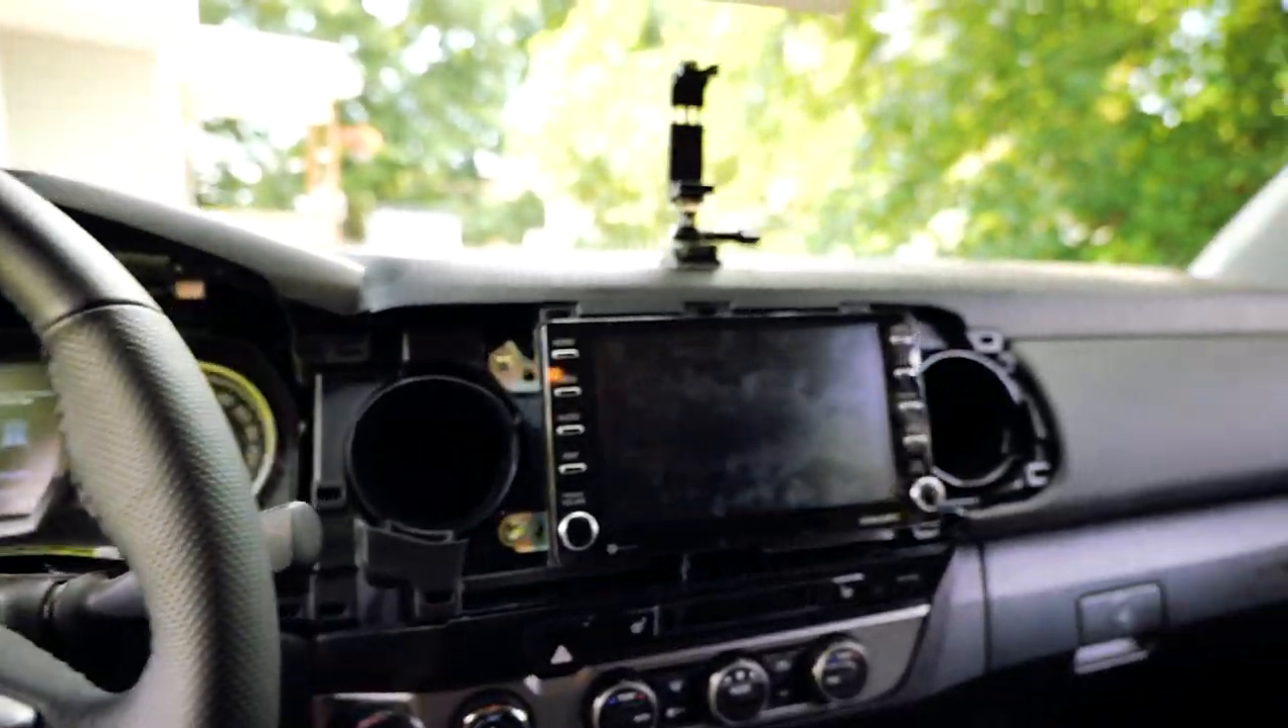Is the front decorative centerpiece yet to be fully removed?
No.